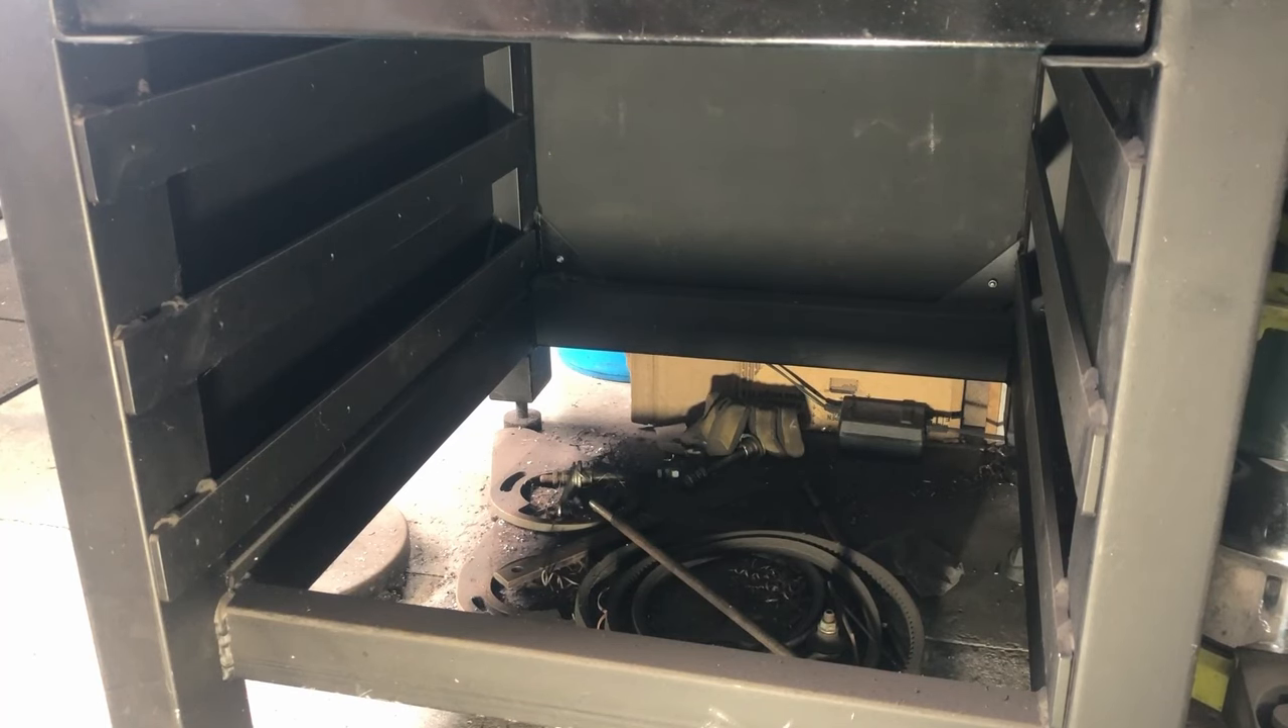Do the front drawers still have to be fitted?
Yes.